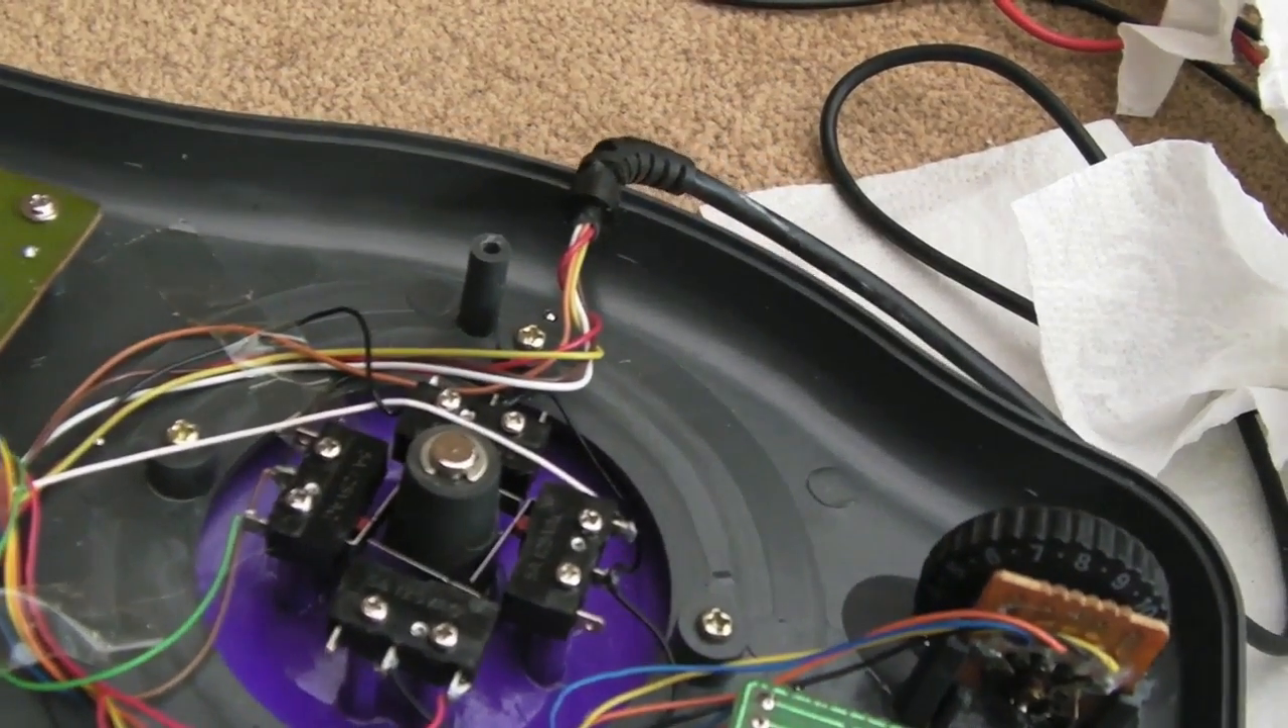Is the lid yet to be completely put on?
Yes.